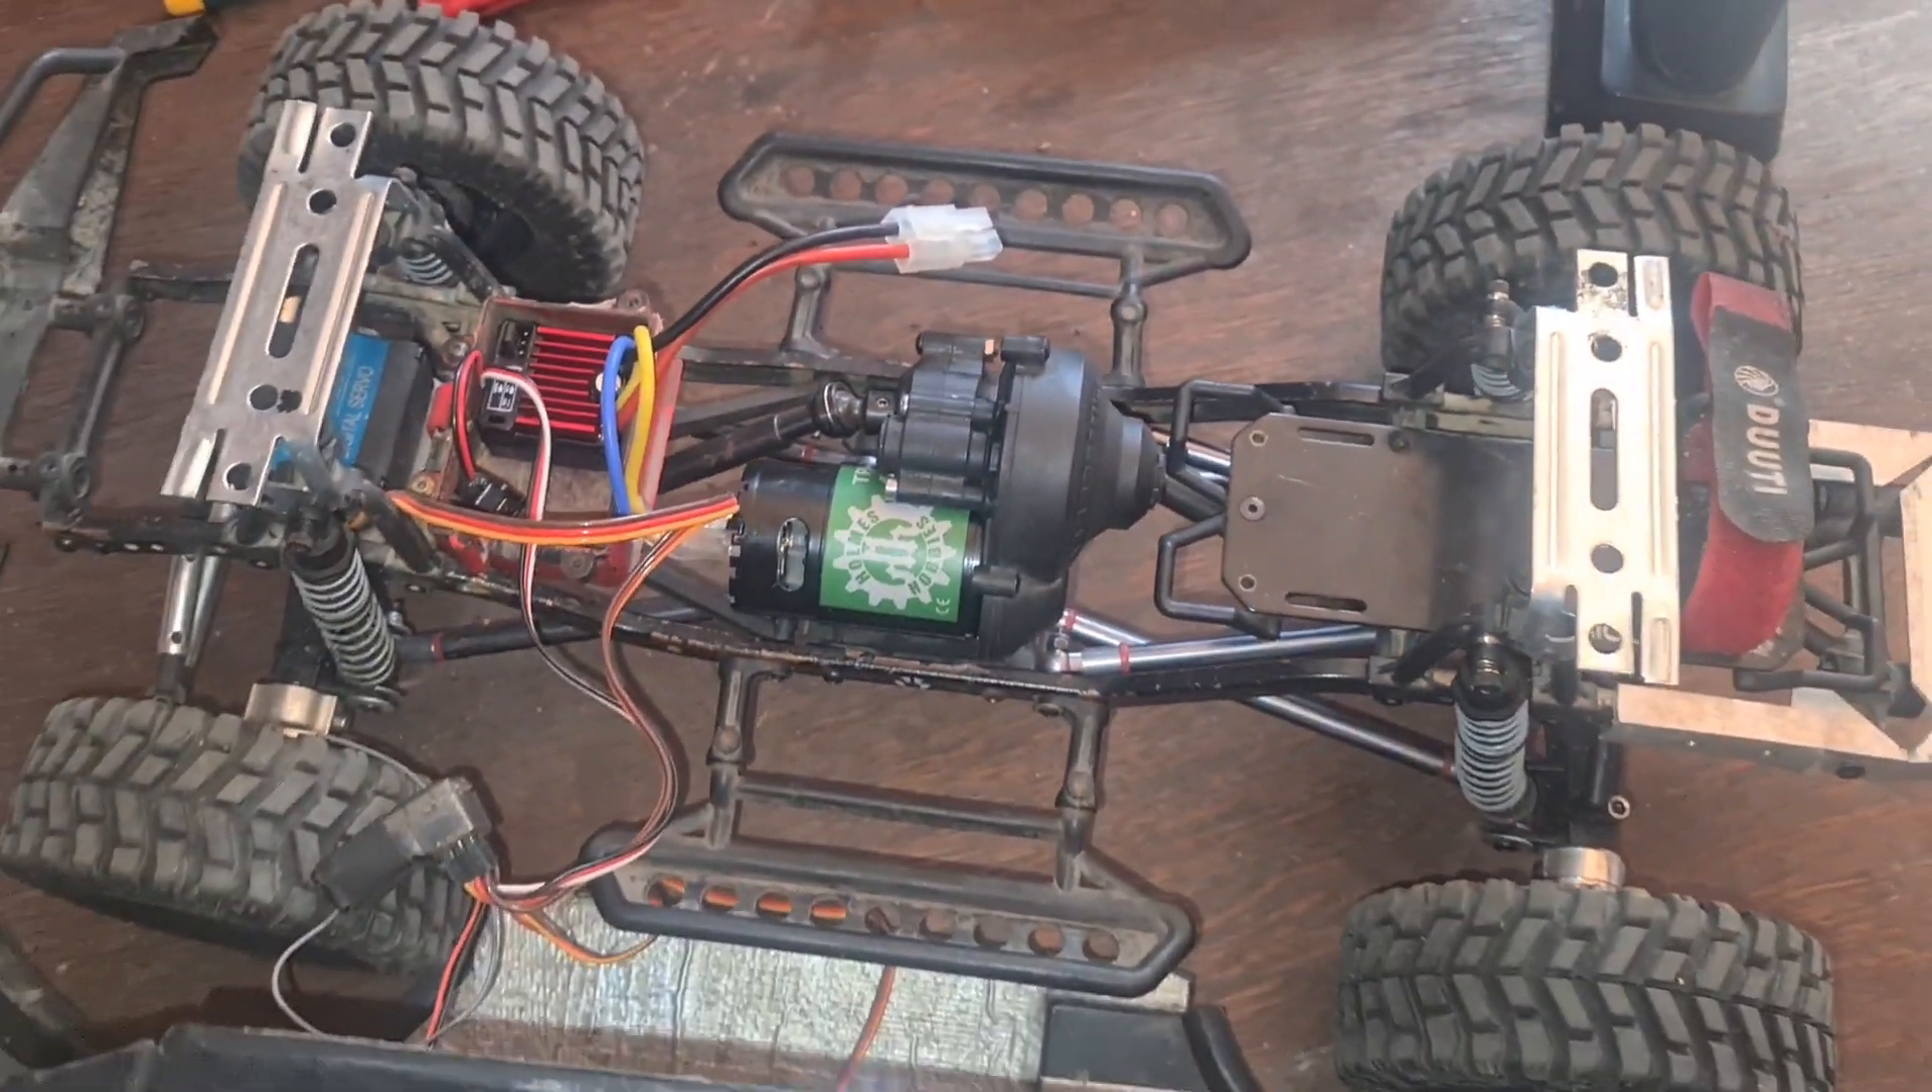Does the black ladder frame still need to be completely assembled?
No.